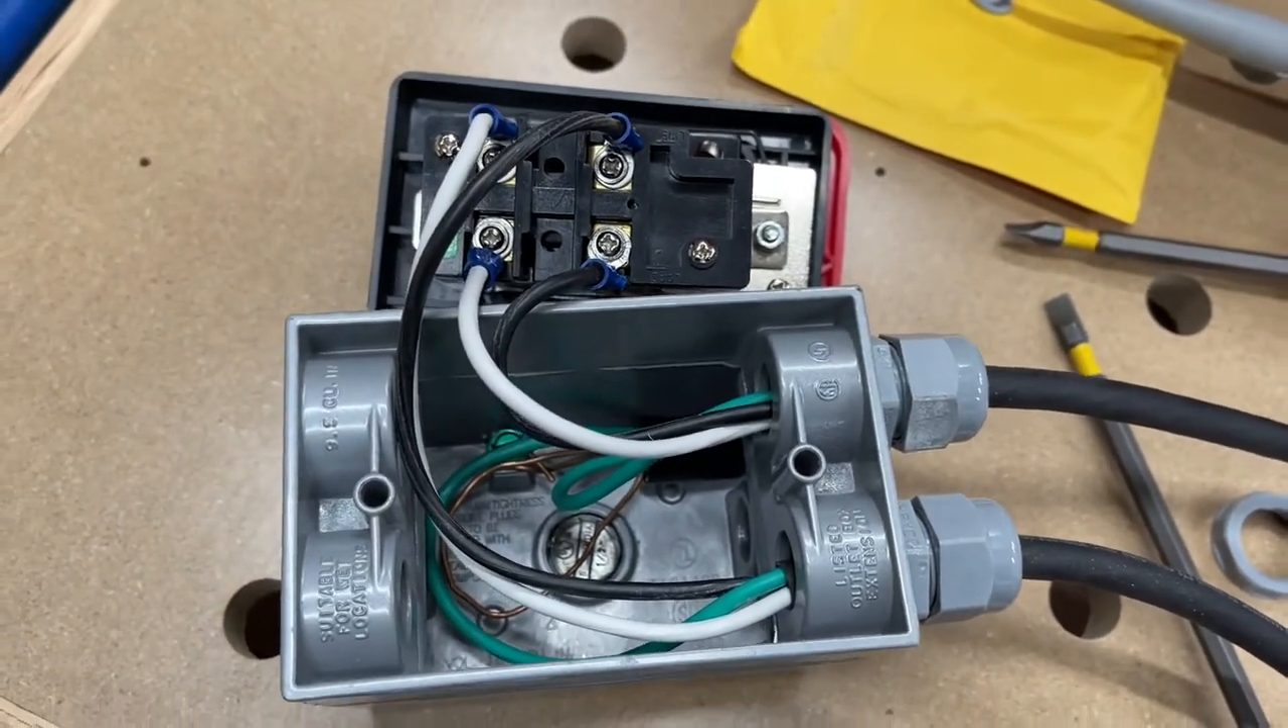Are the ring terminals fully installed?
Yes.